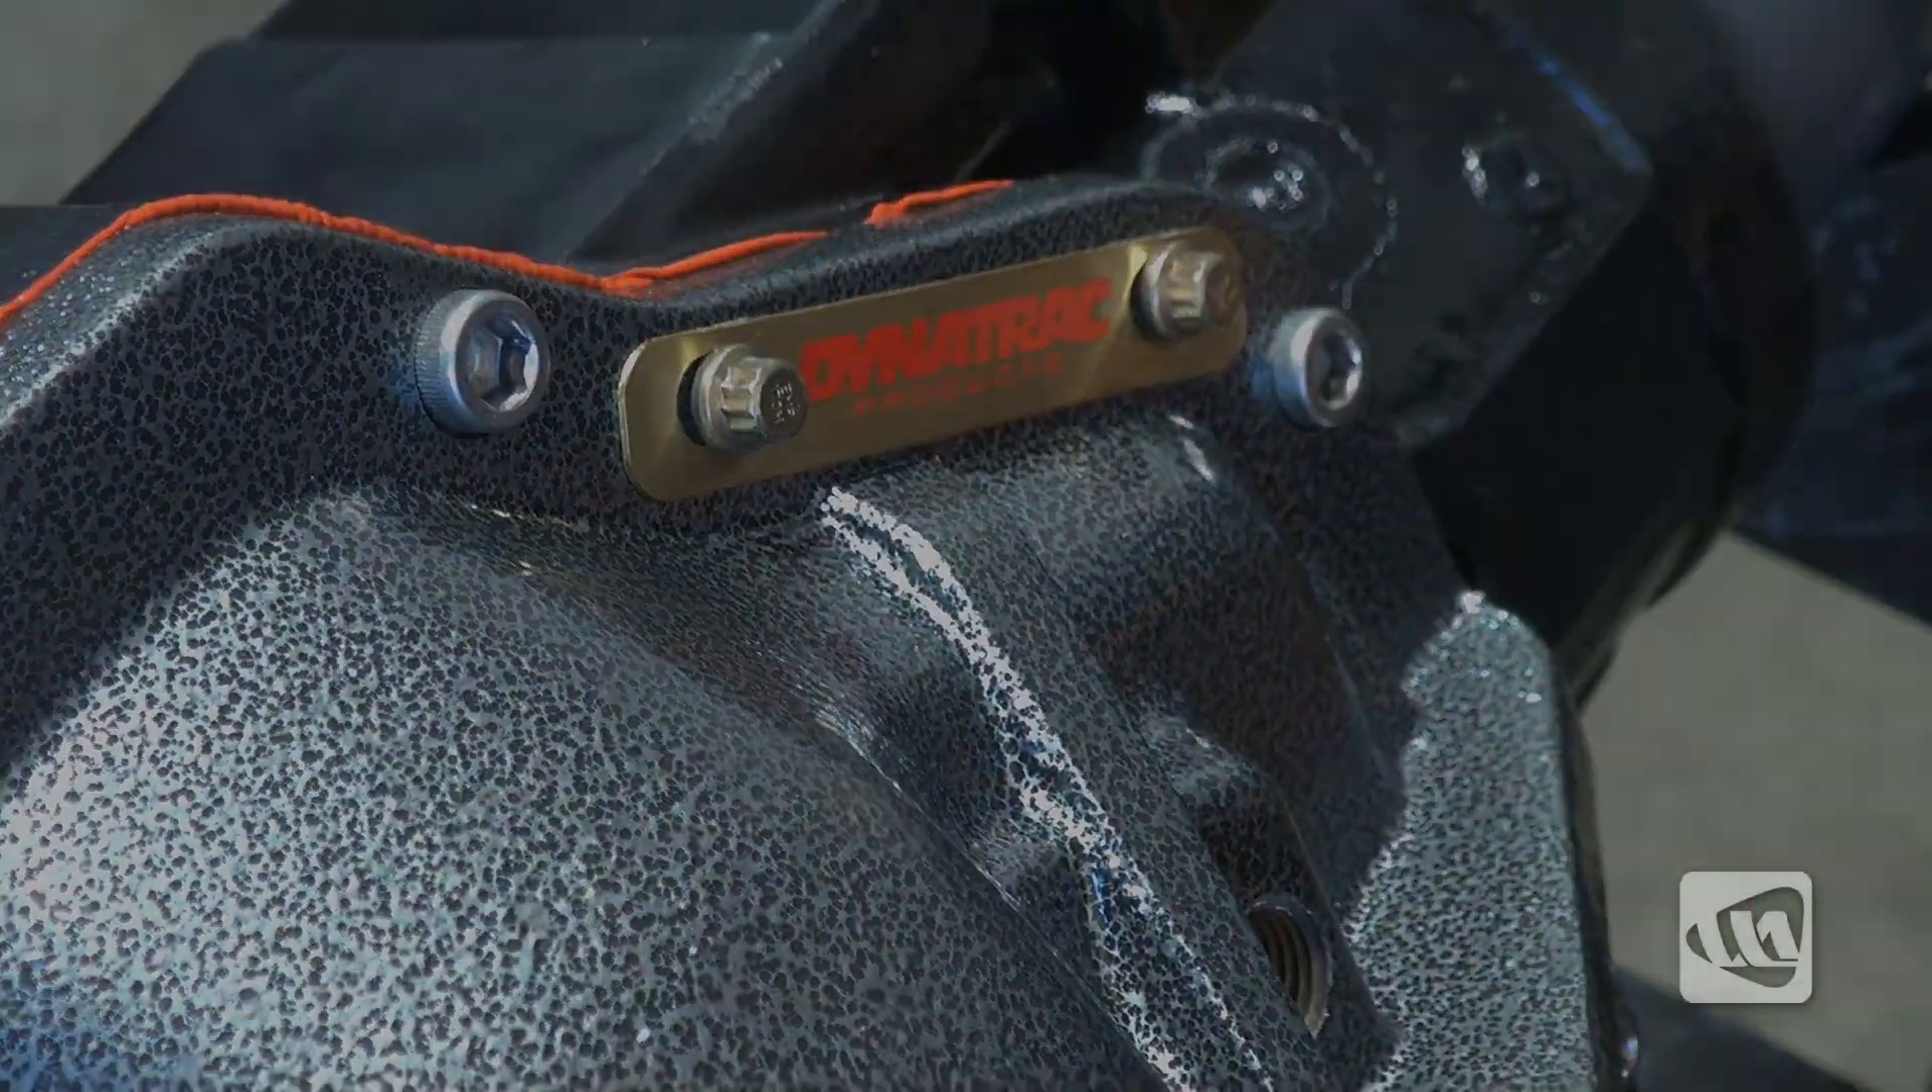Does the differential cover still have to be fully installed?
No.